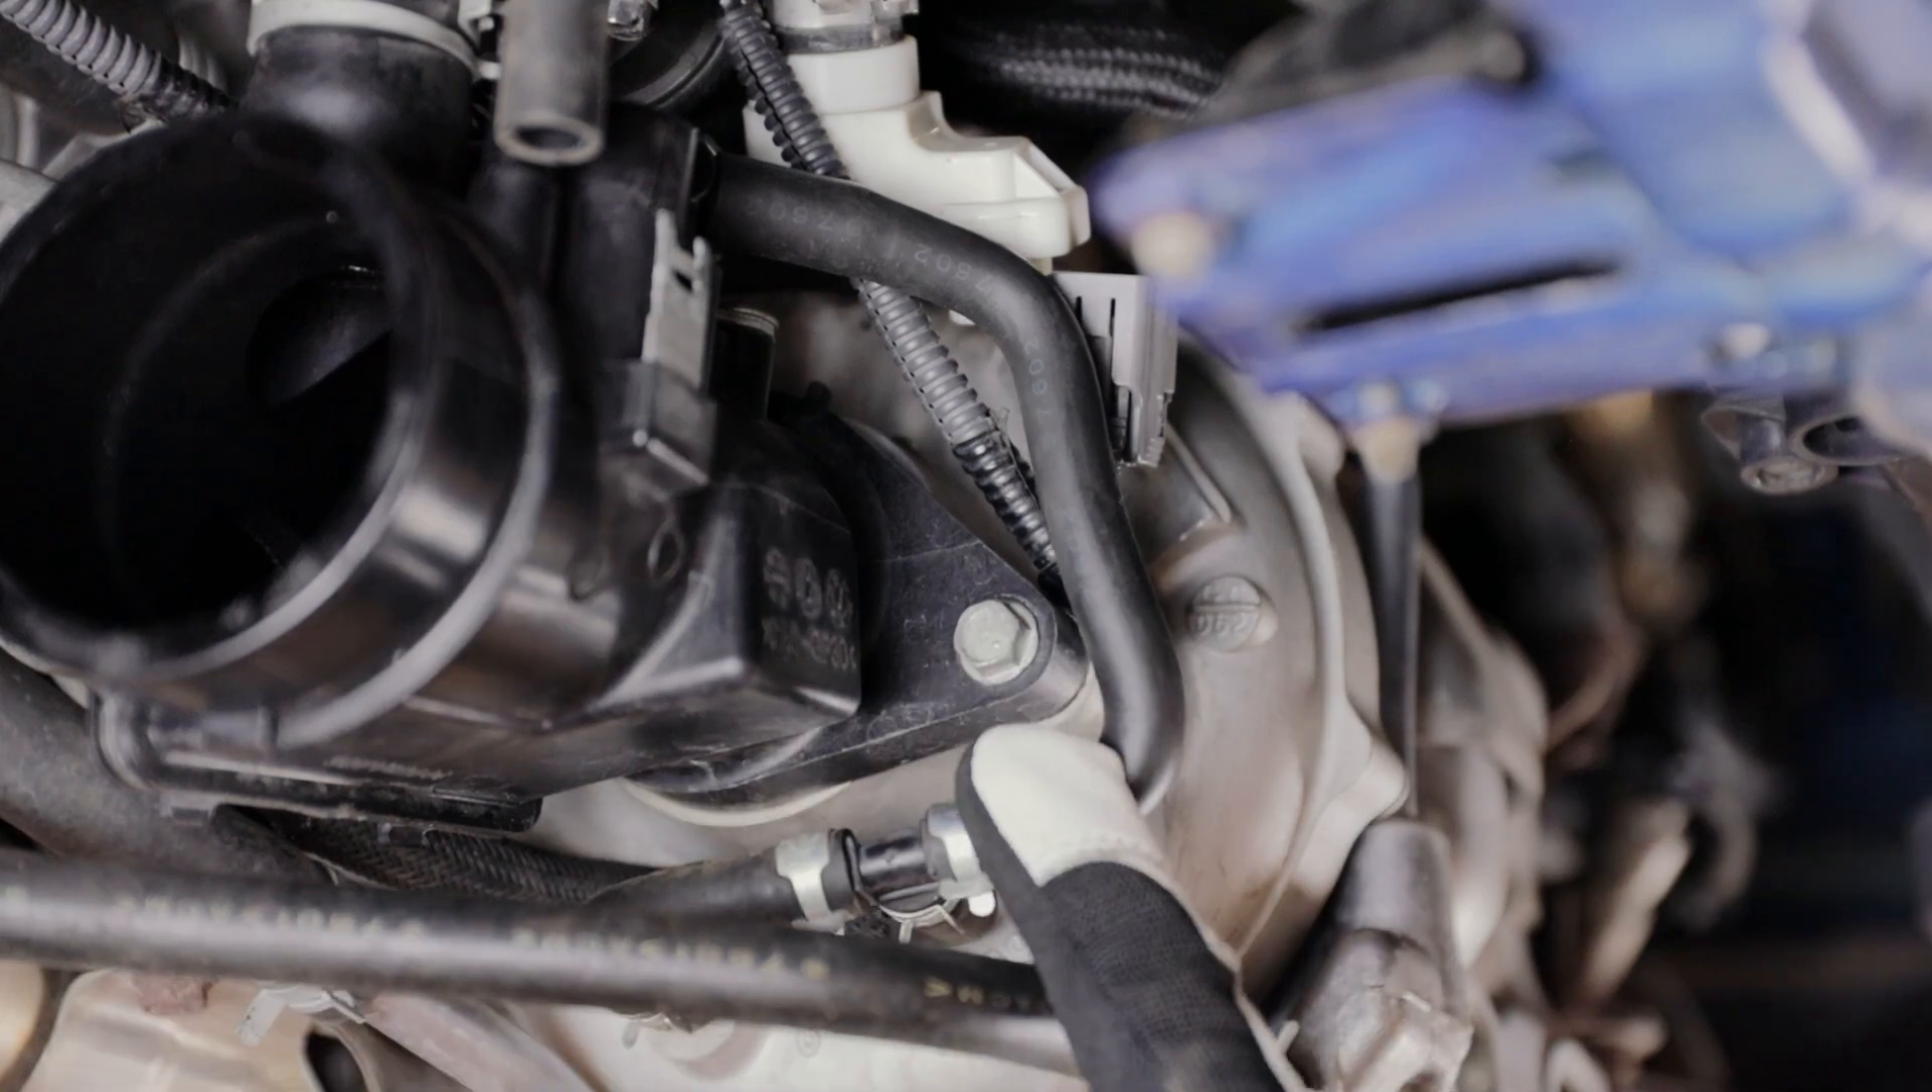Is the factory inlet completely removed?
No.